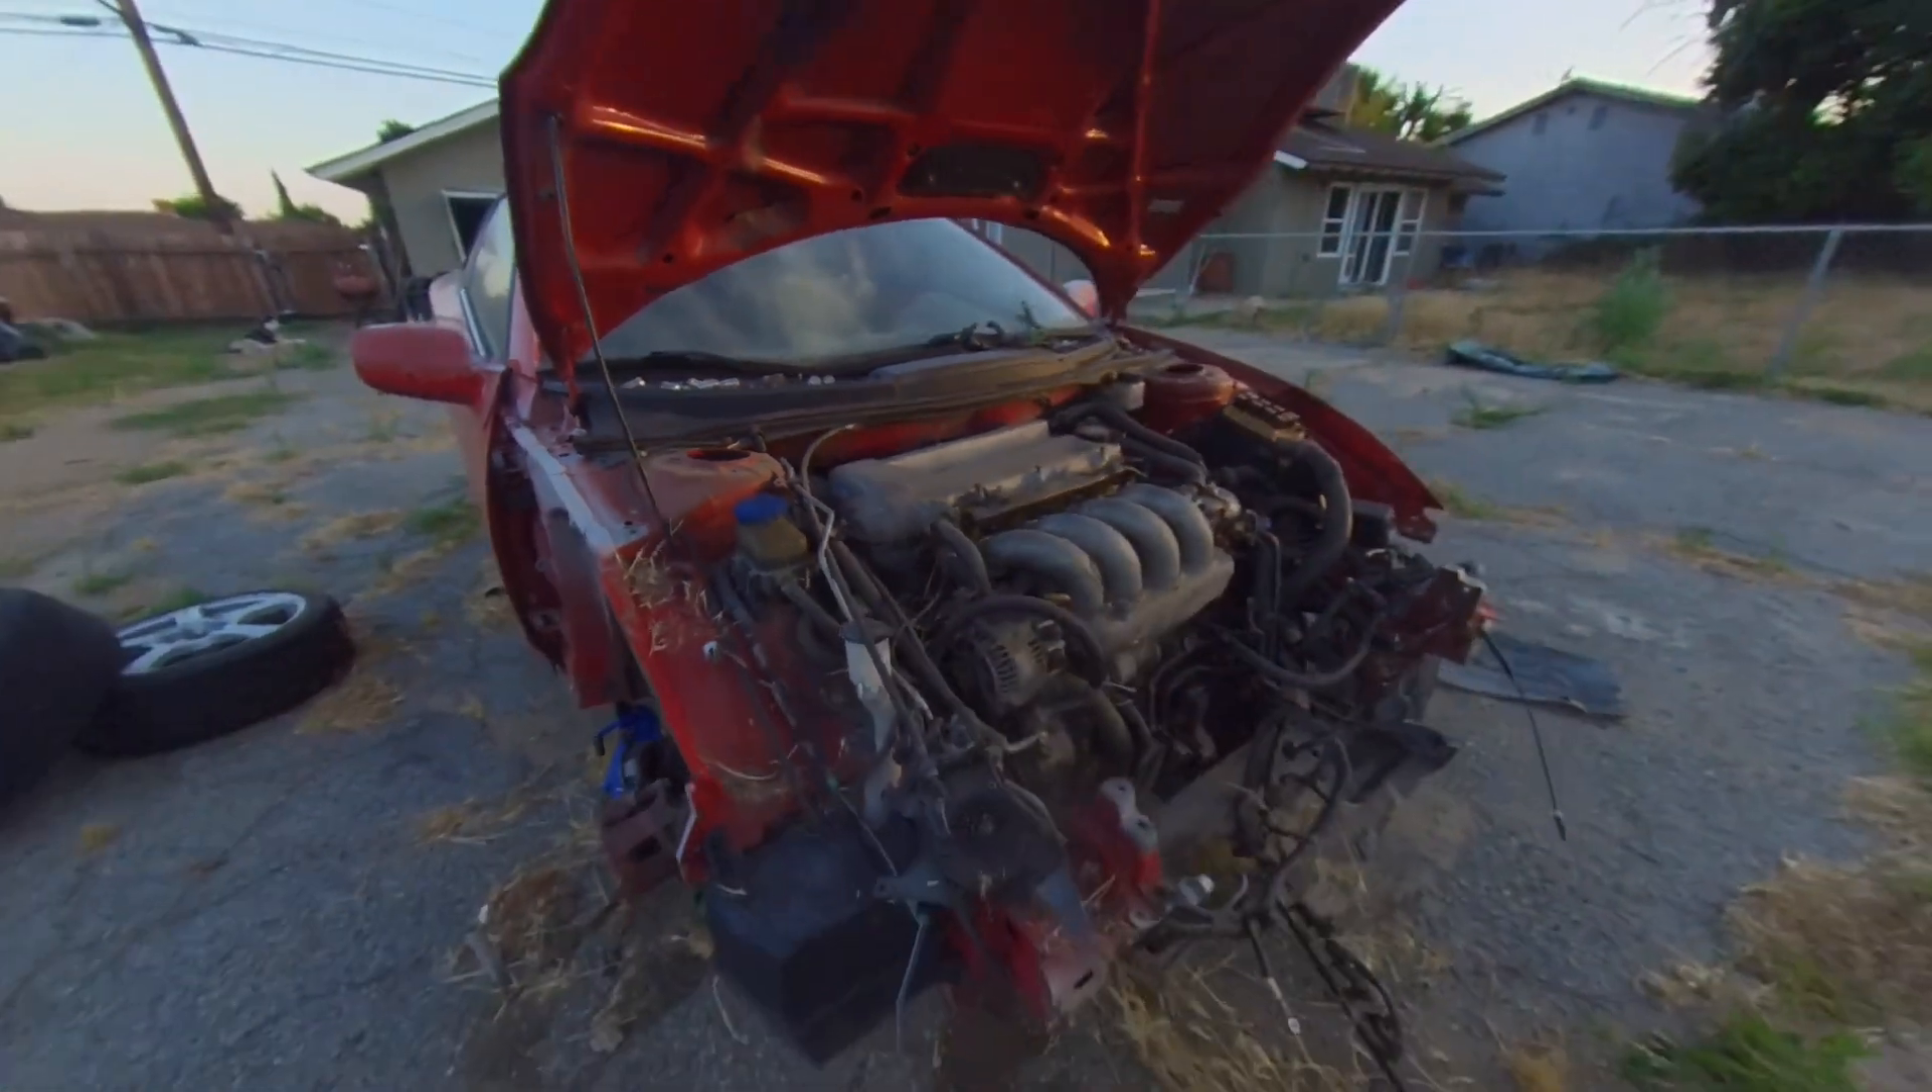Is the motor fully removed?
No.